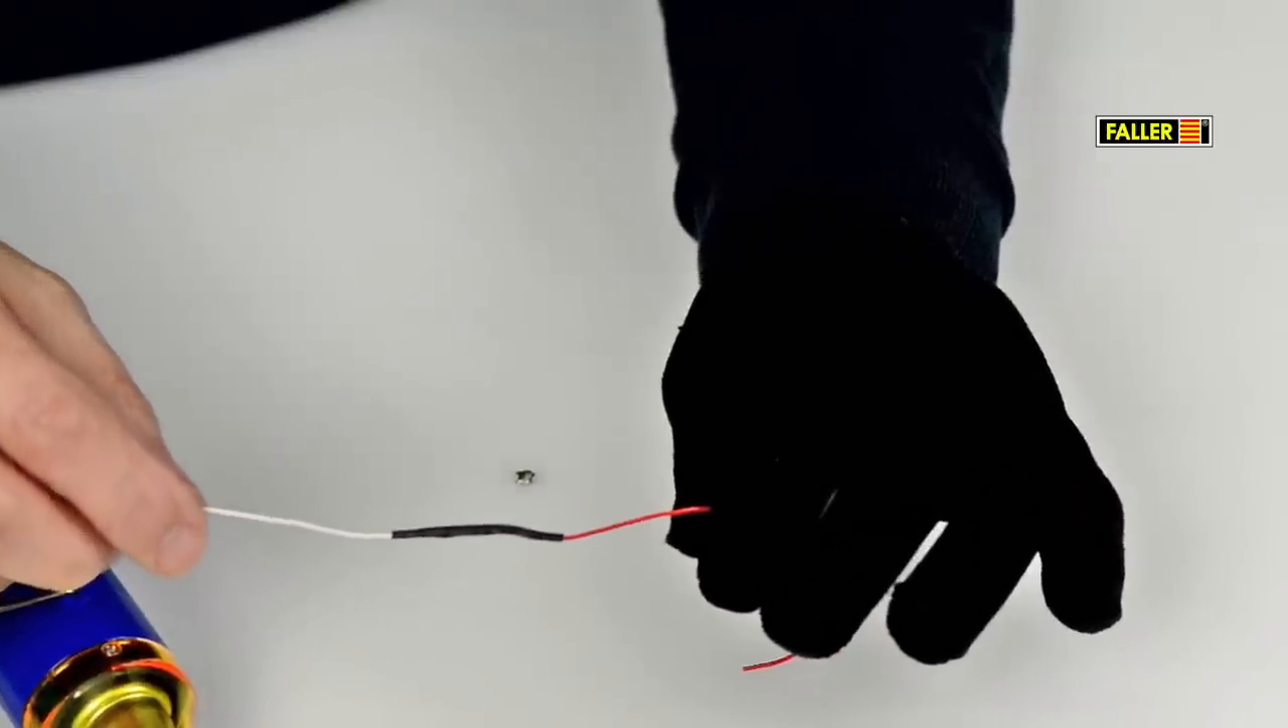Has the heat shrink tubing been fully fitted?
Yes.